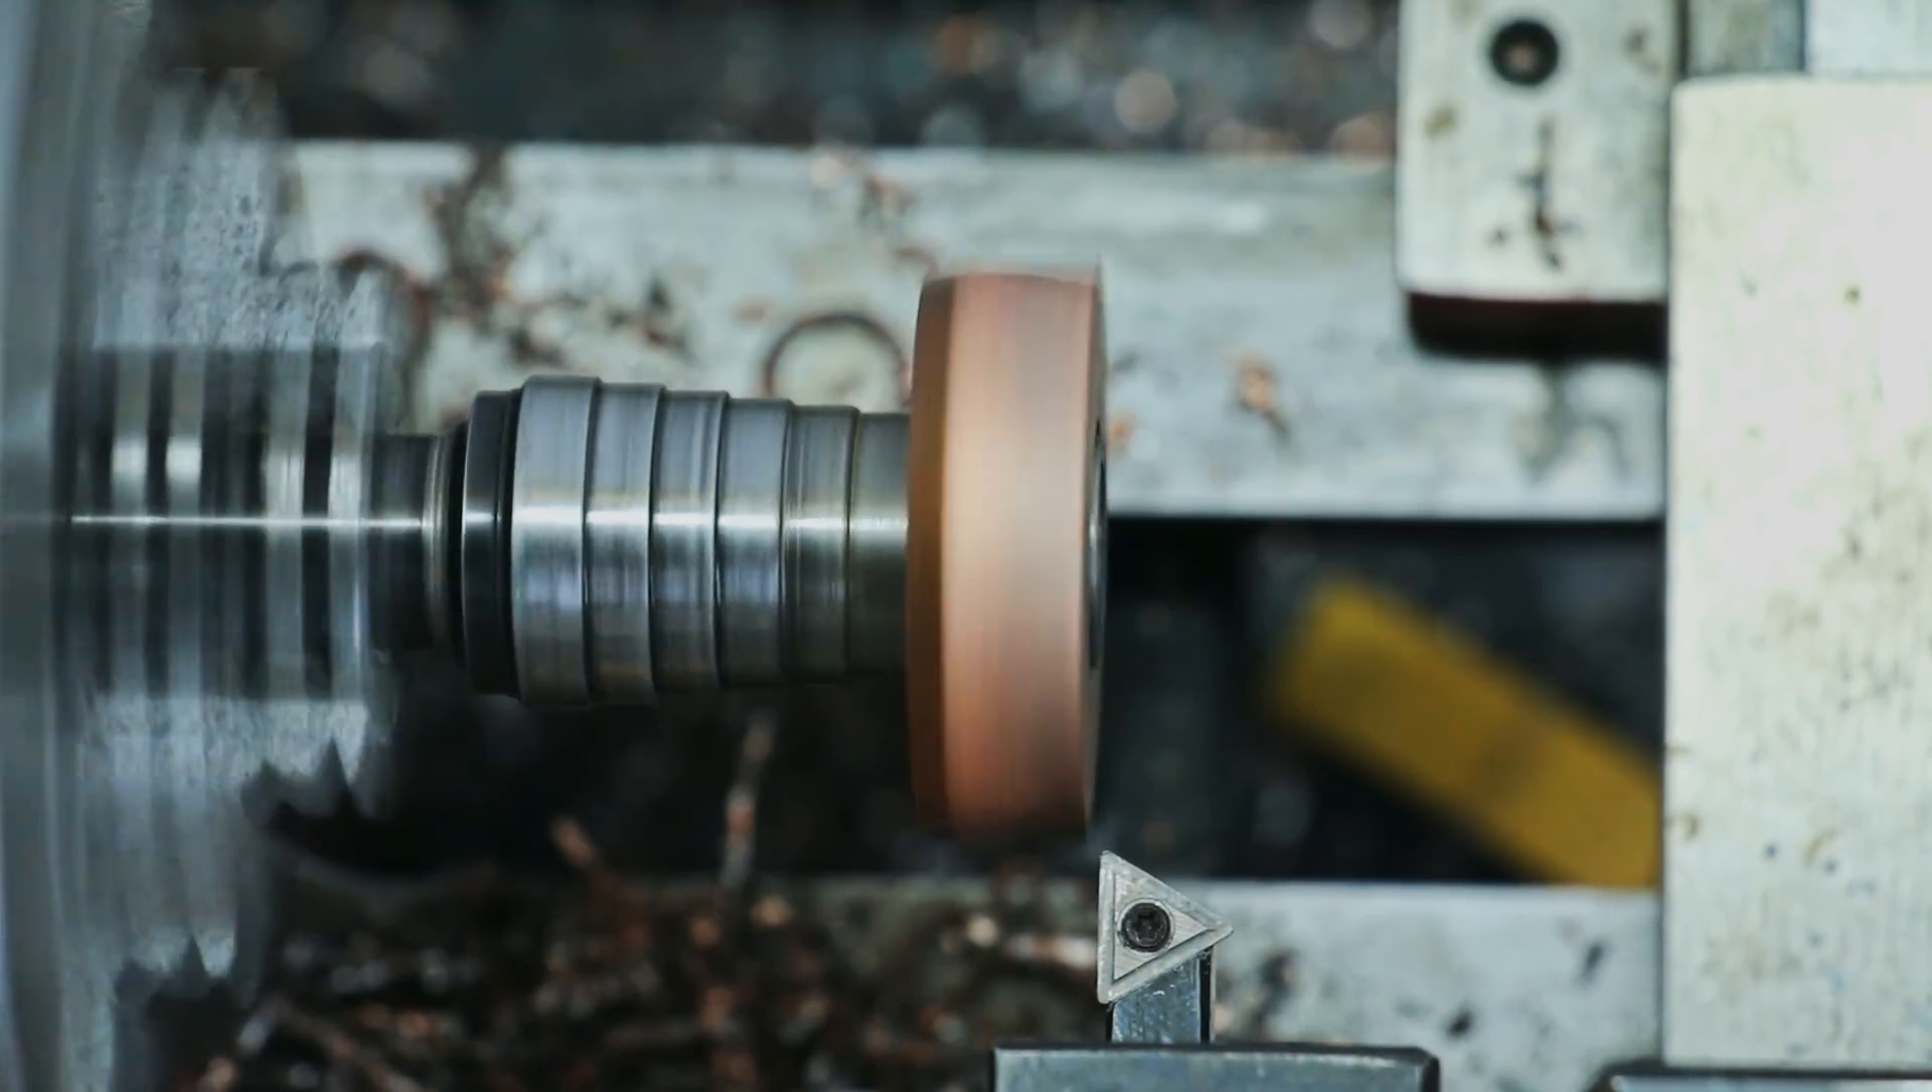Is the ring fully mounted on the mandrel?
Yes.